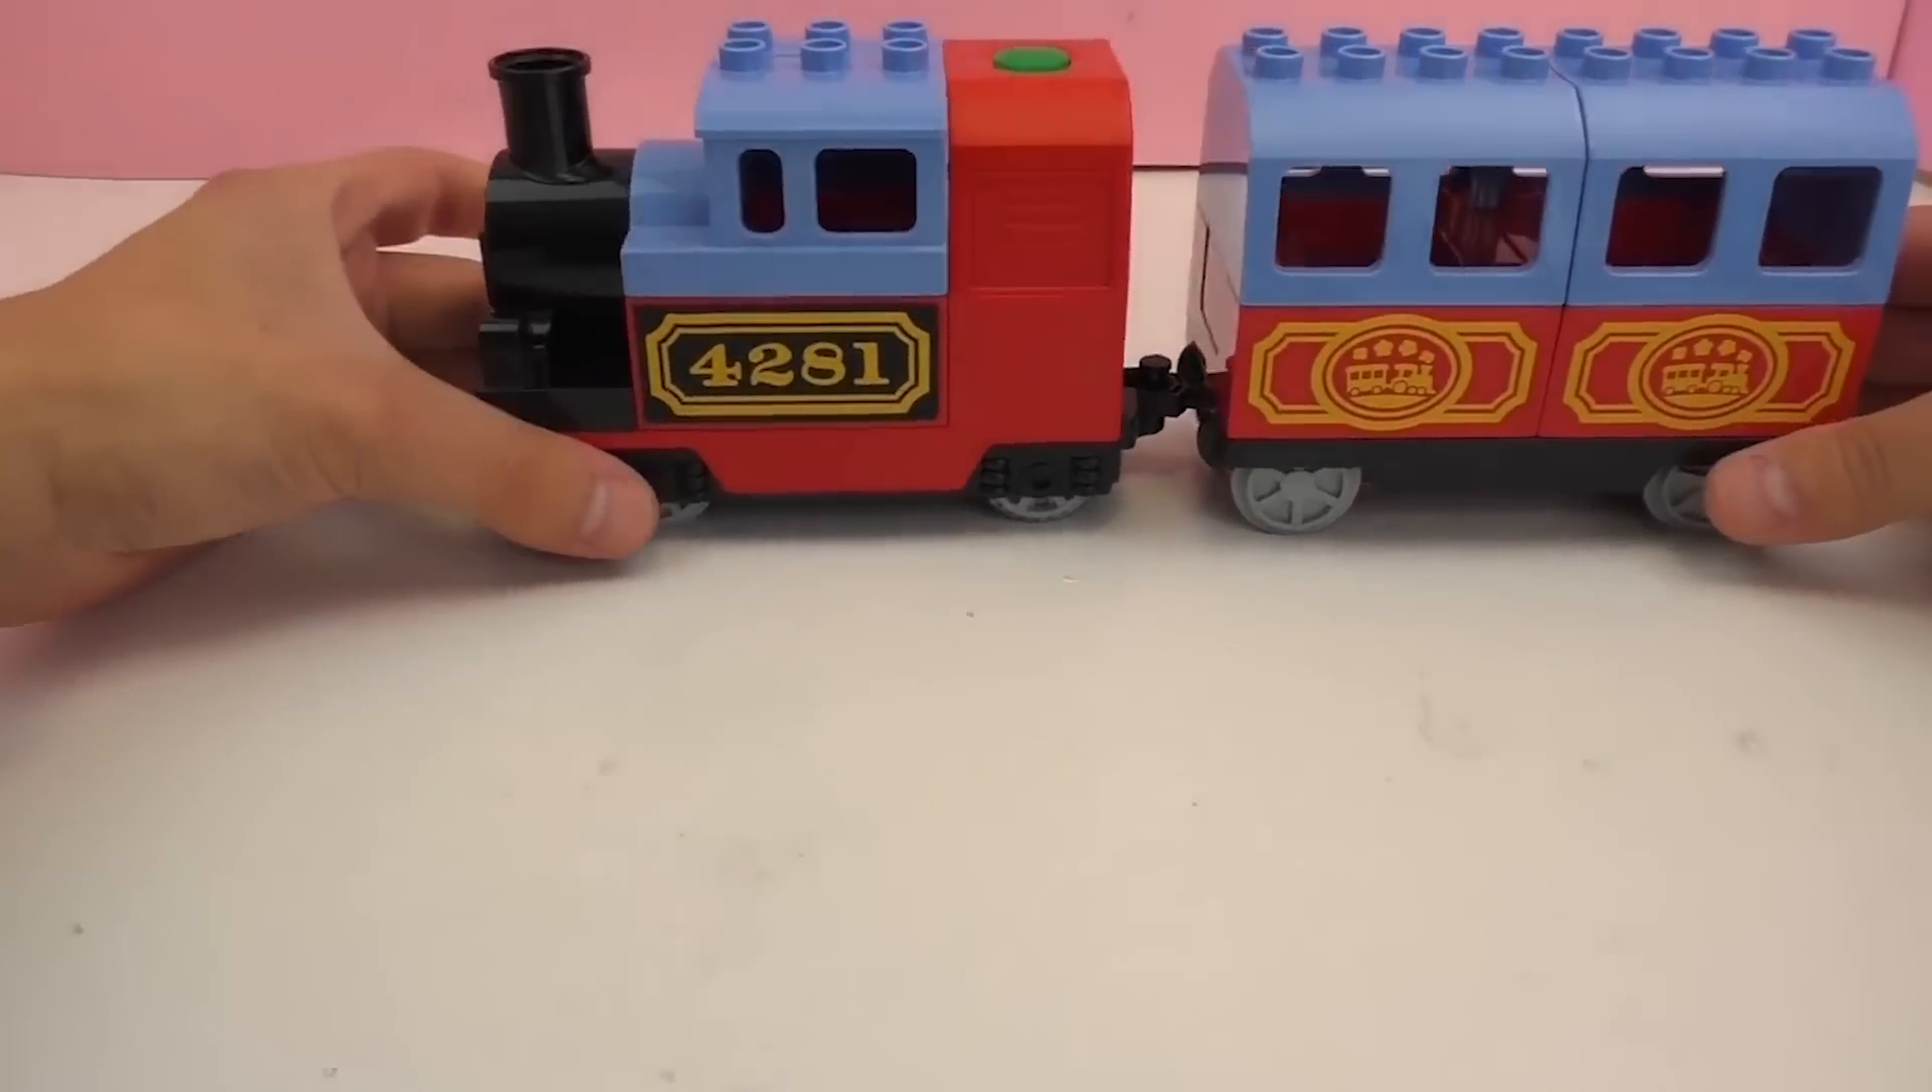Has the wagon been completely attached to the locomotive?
Yes.